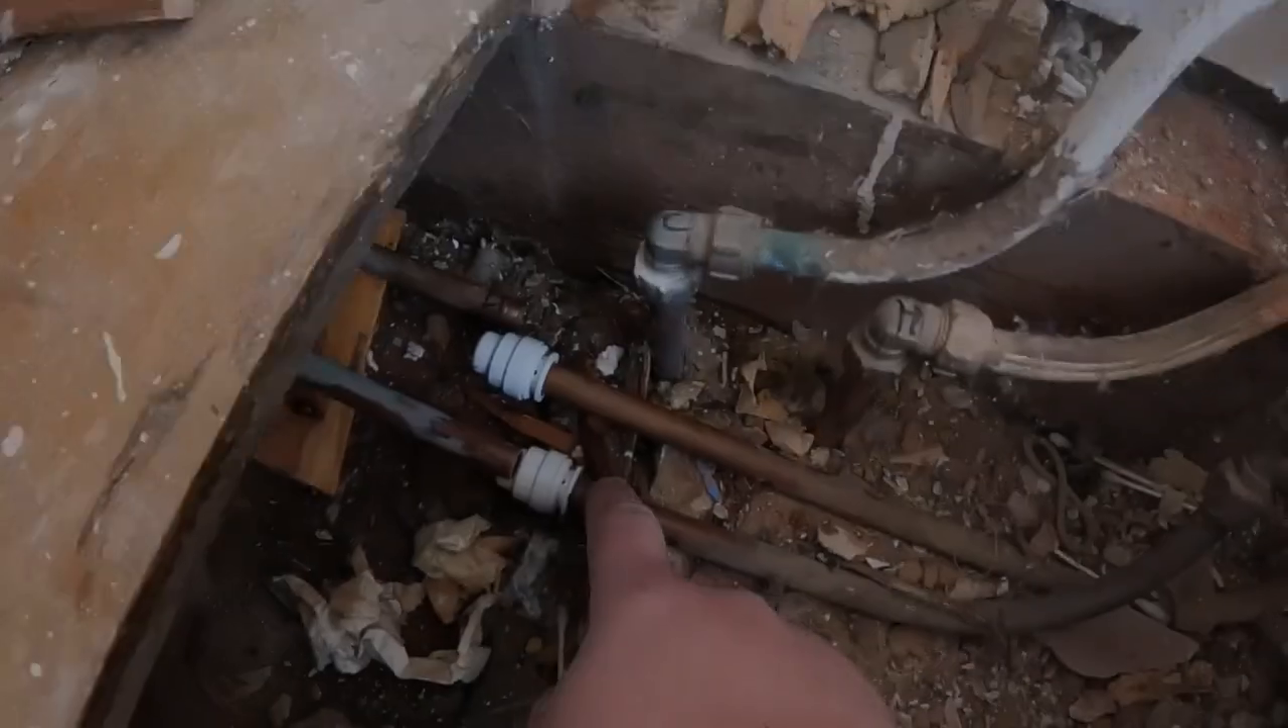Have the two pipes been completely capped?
Yes.